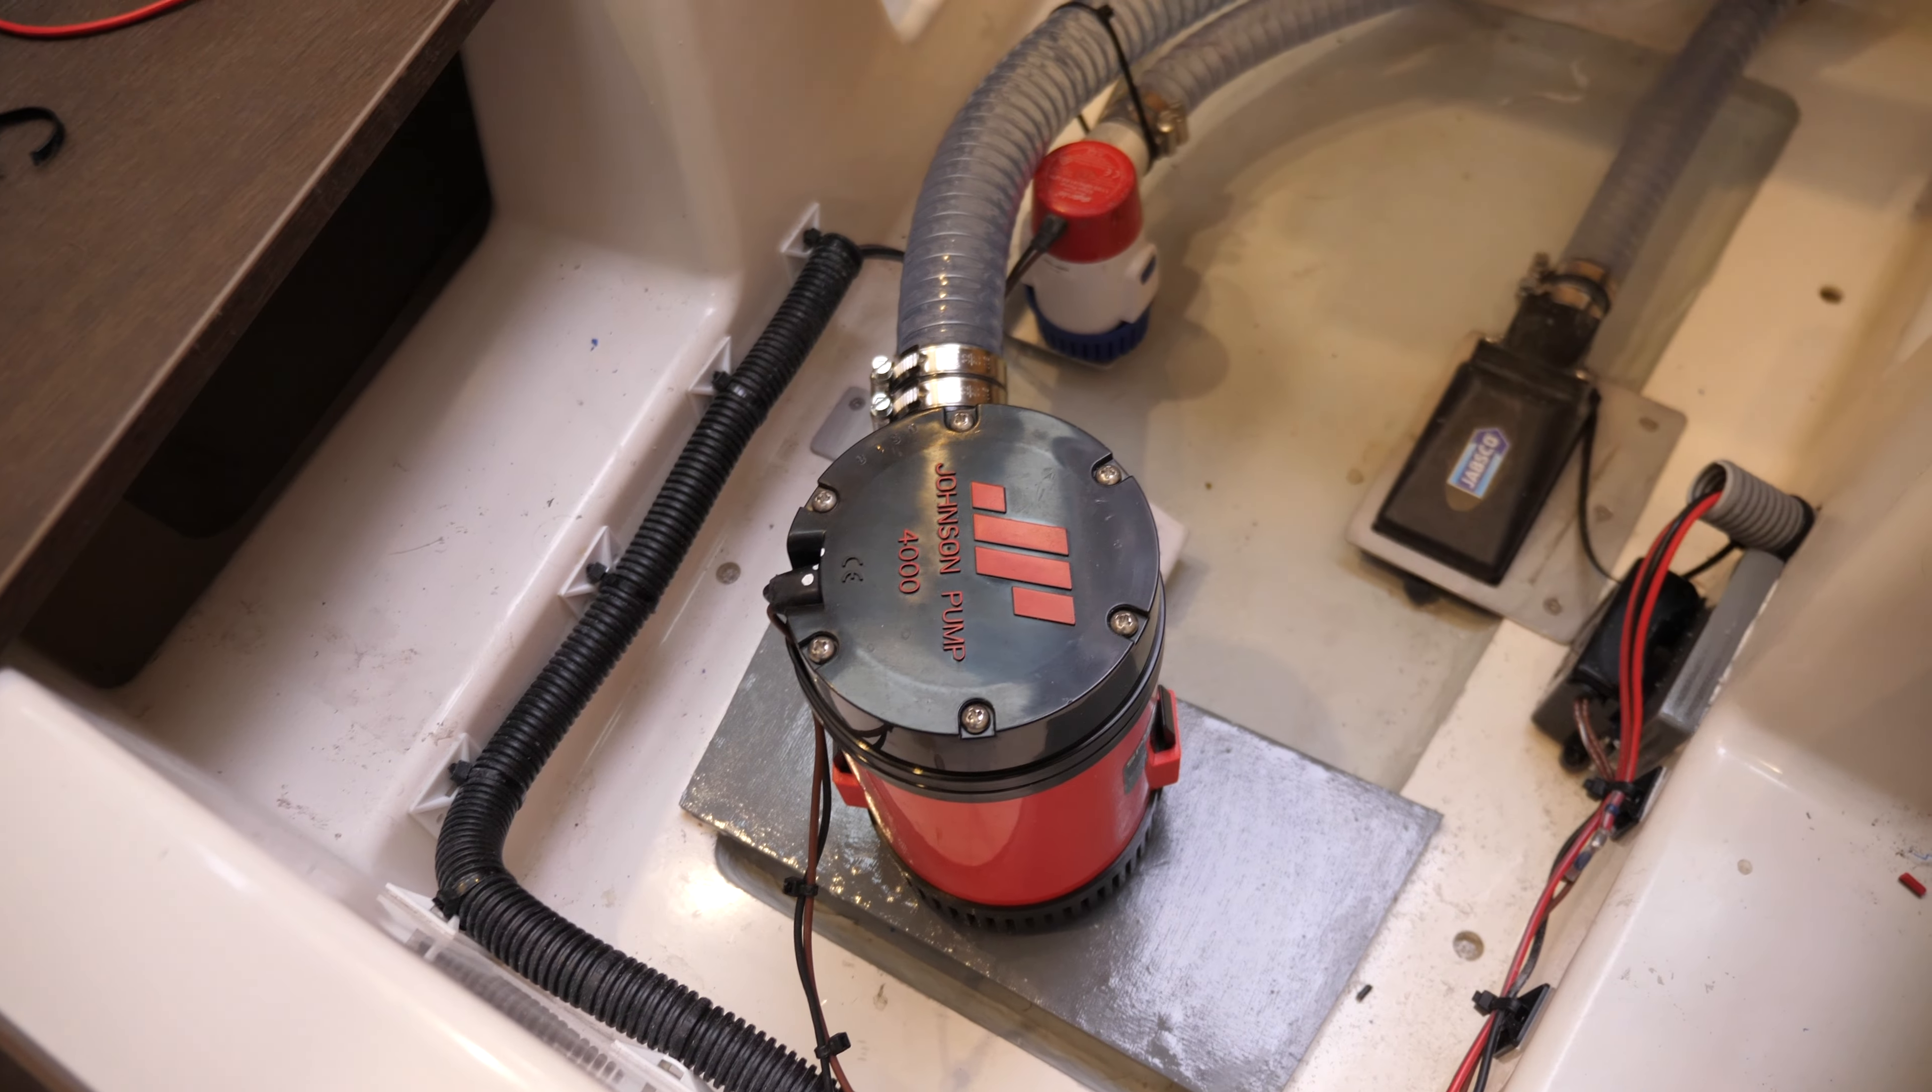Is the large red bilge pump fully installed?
Yes.